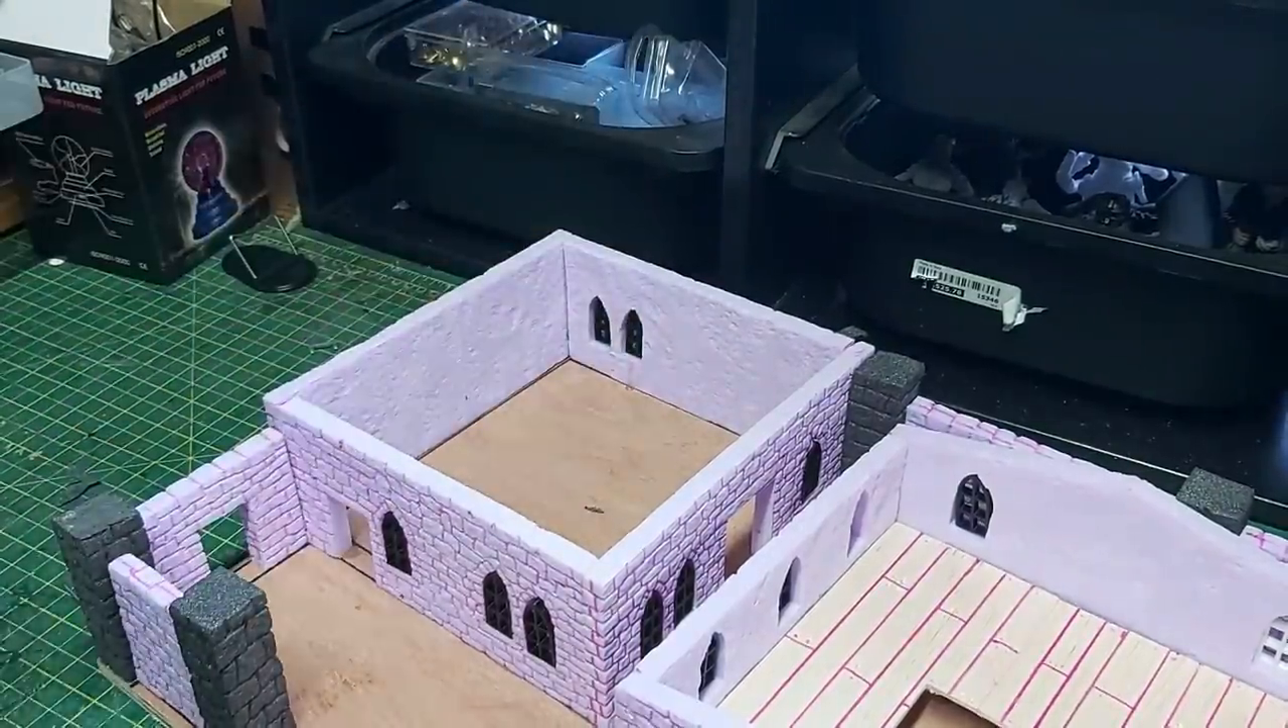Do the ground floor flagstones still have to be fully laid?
Yes.